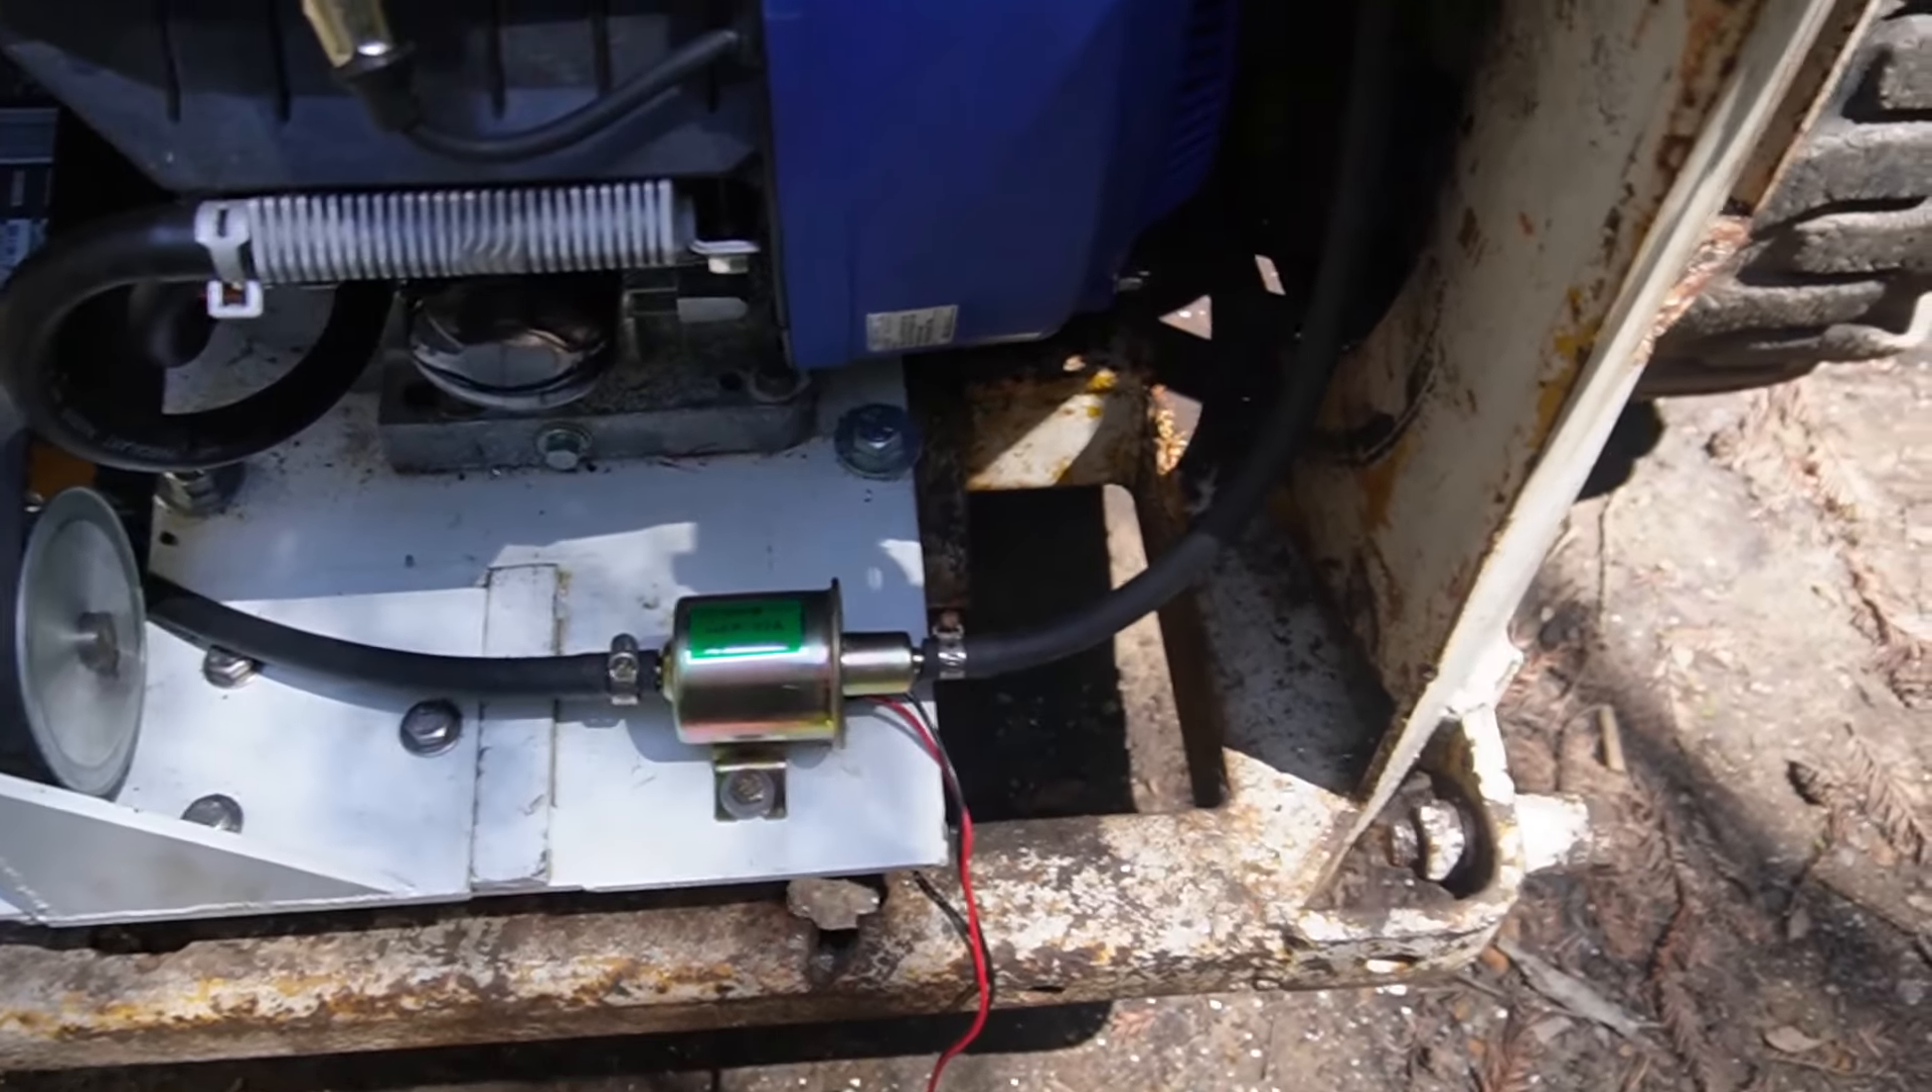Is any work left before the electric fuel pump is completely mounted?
No.